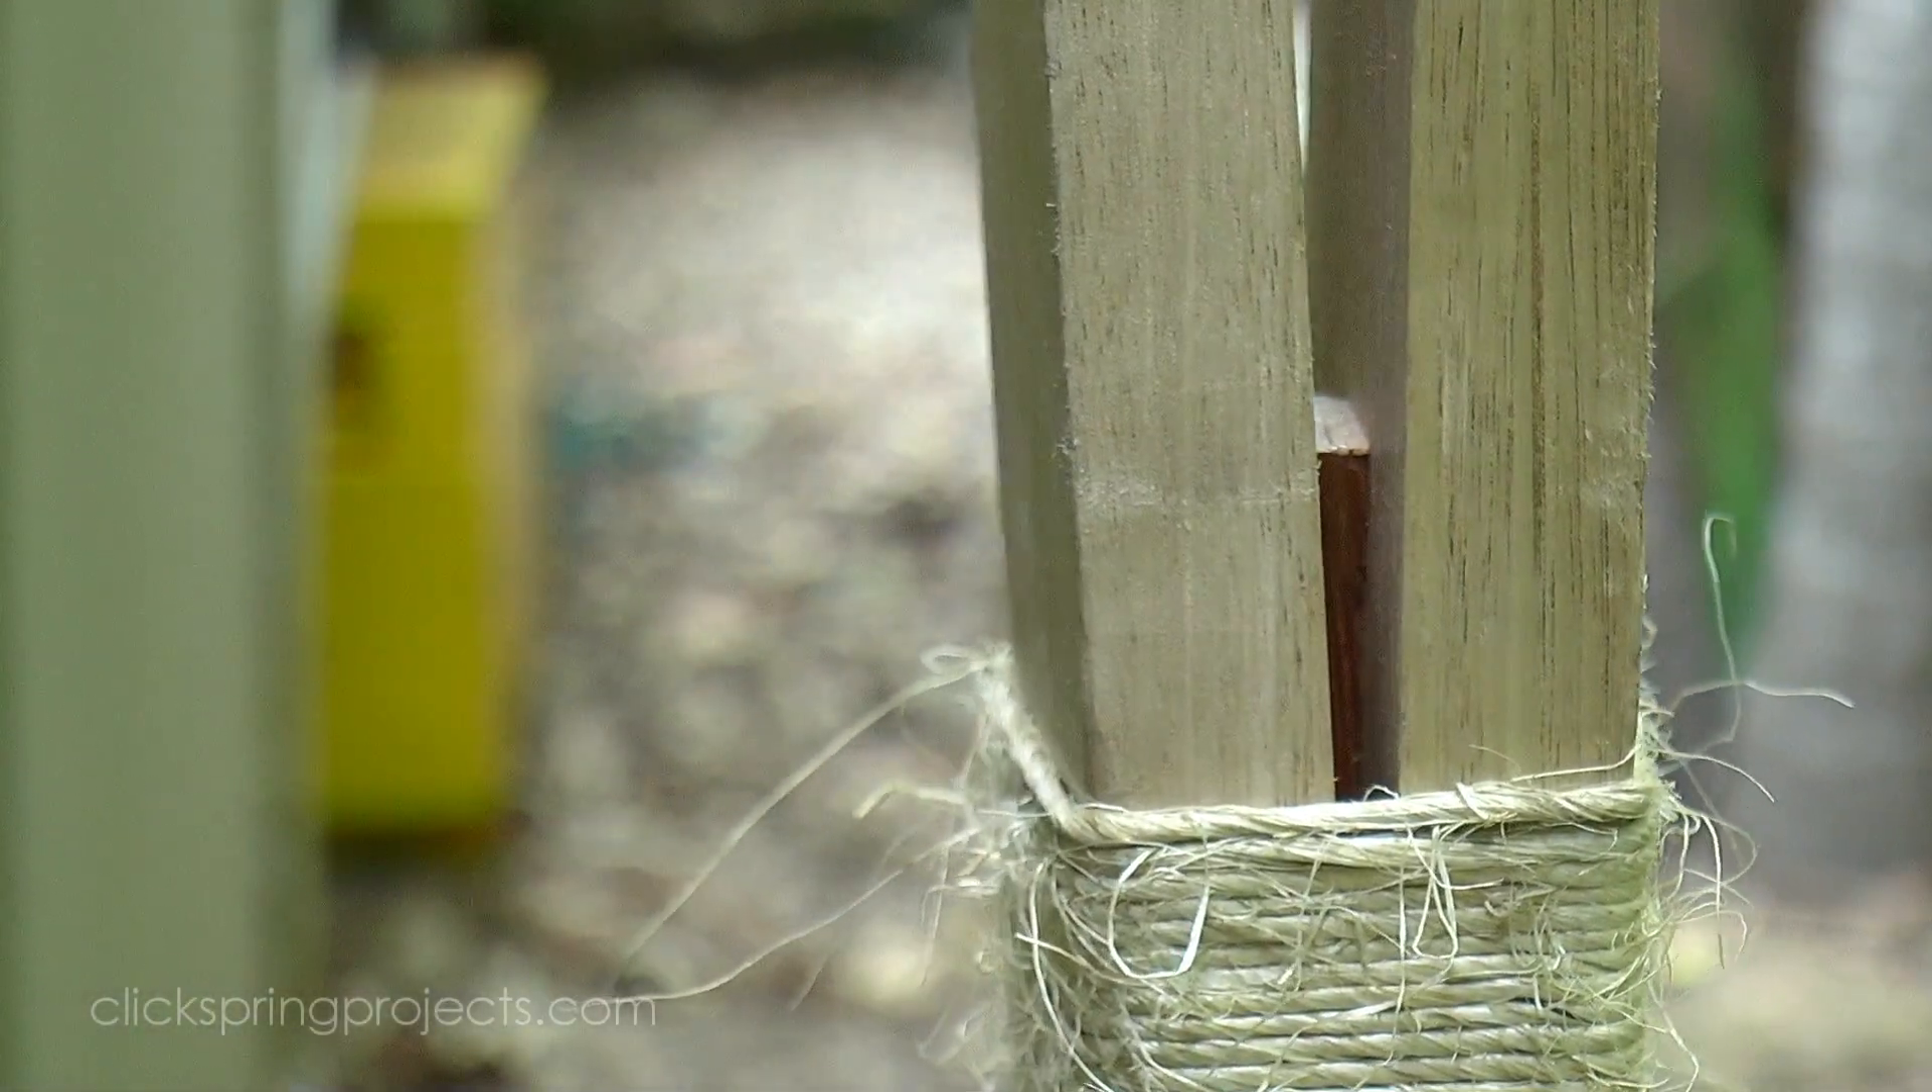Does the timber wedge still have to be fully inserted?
No.